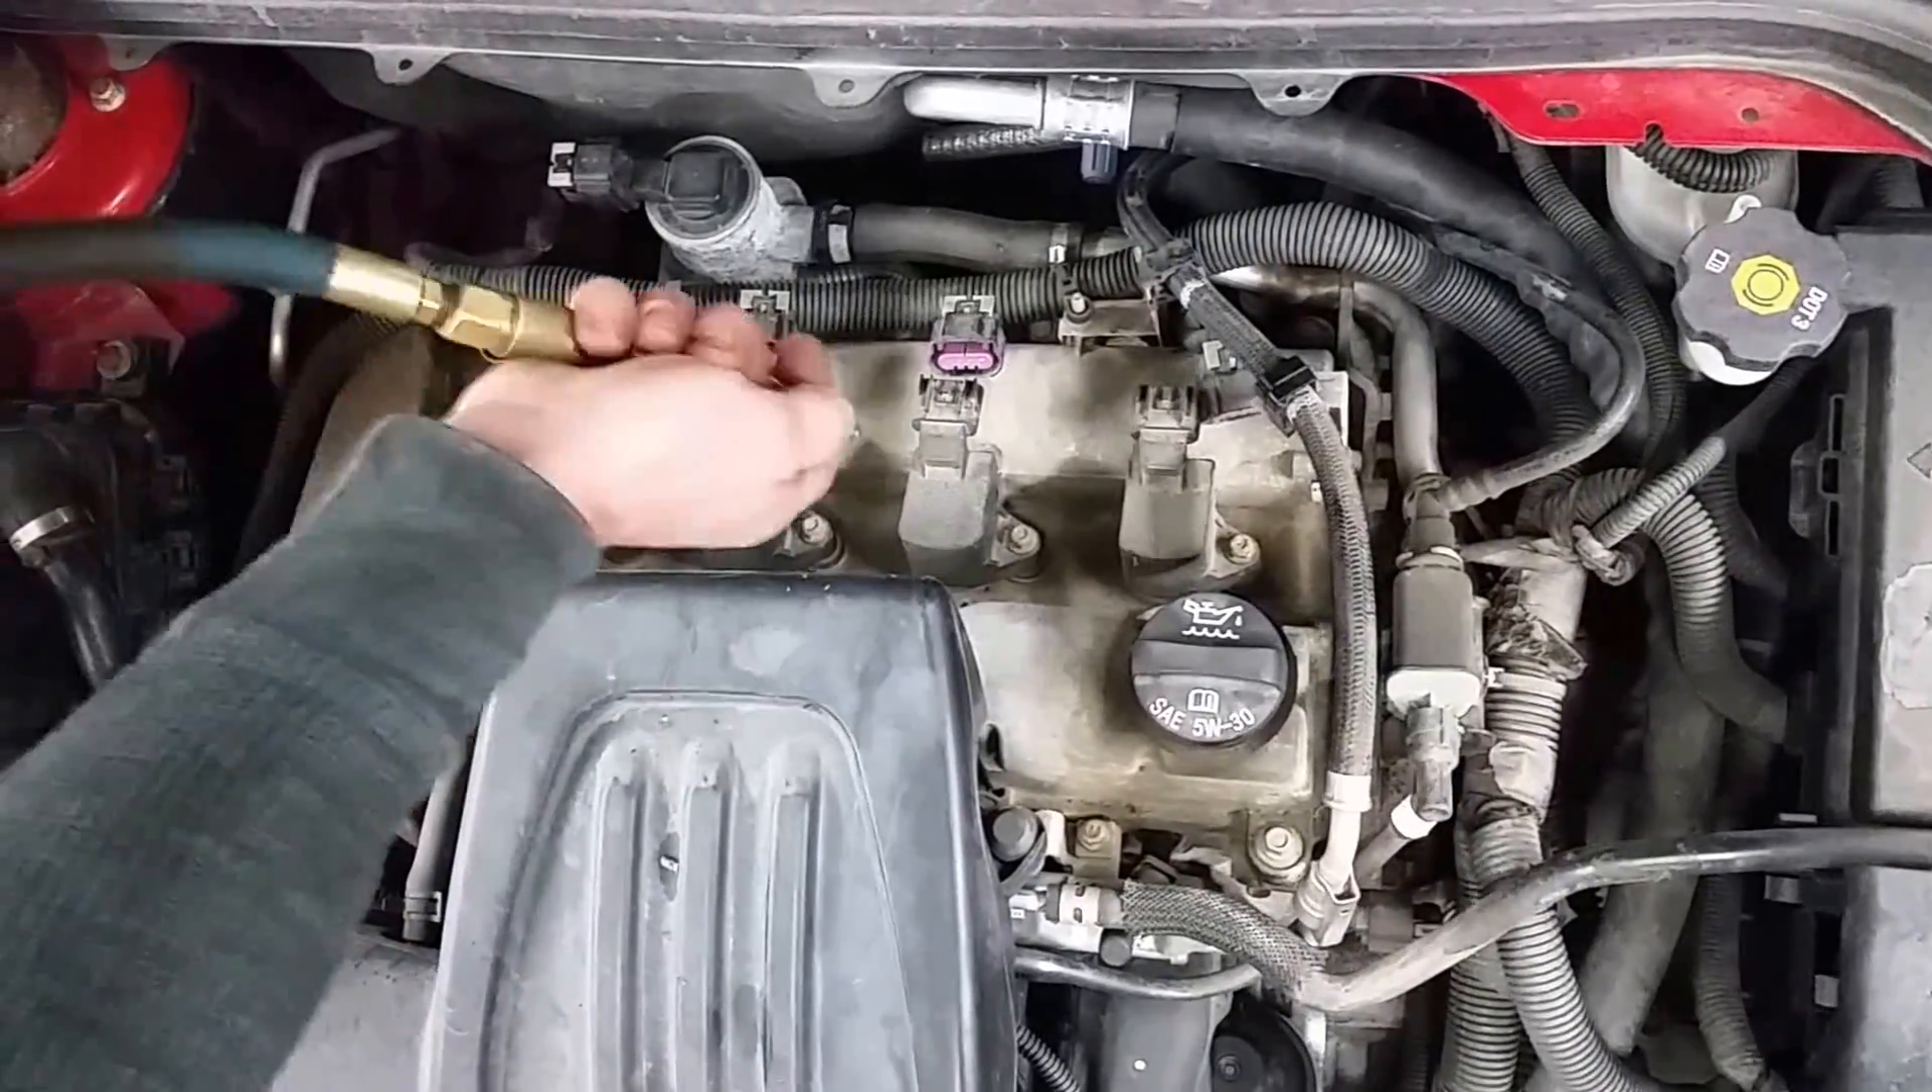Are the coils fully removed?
No.